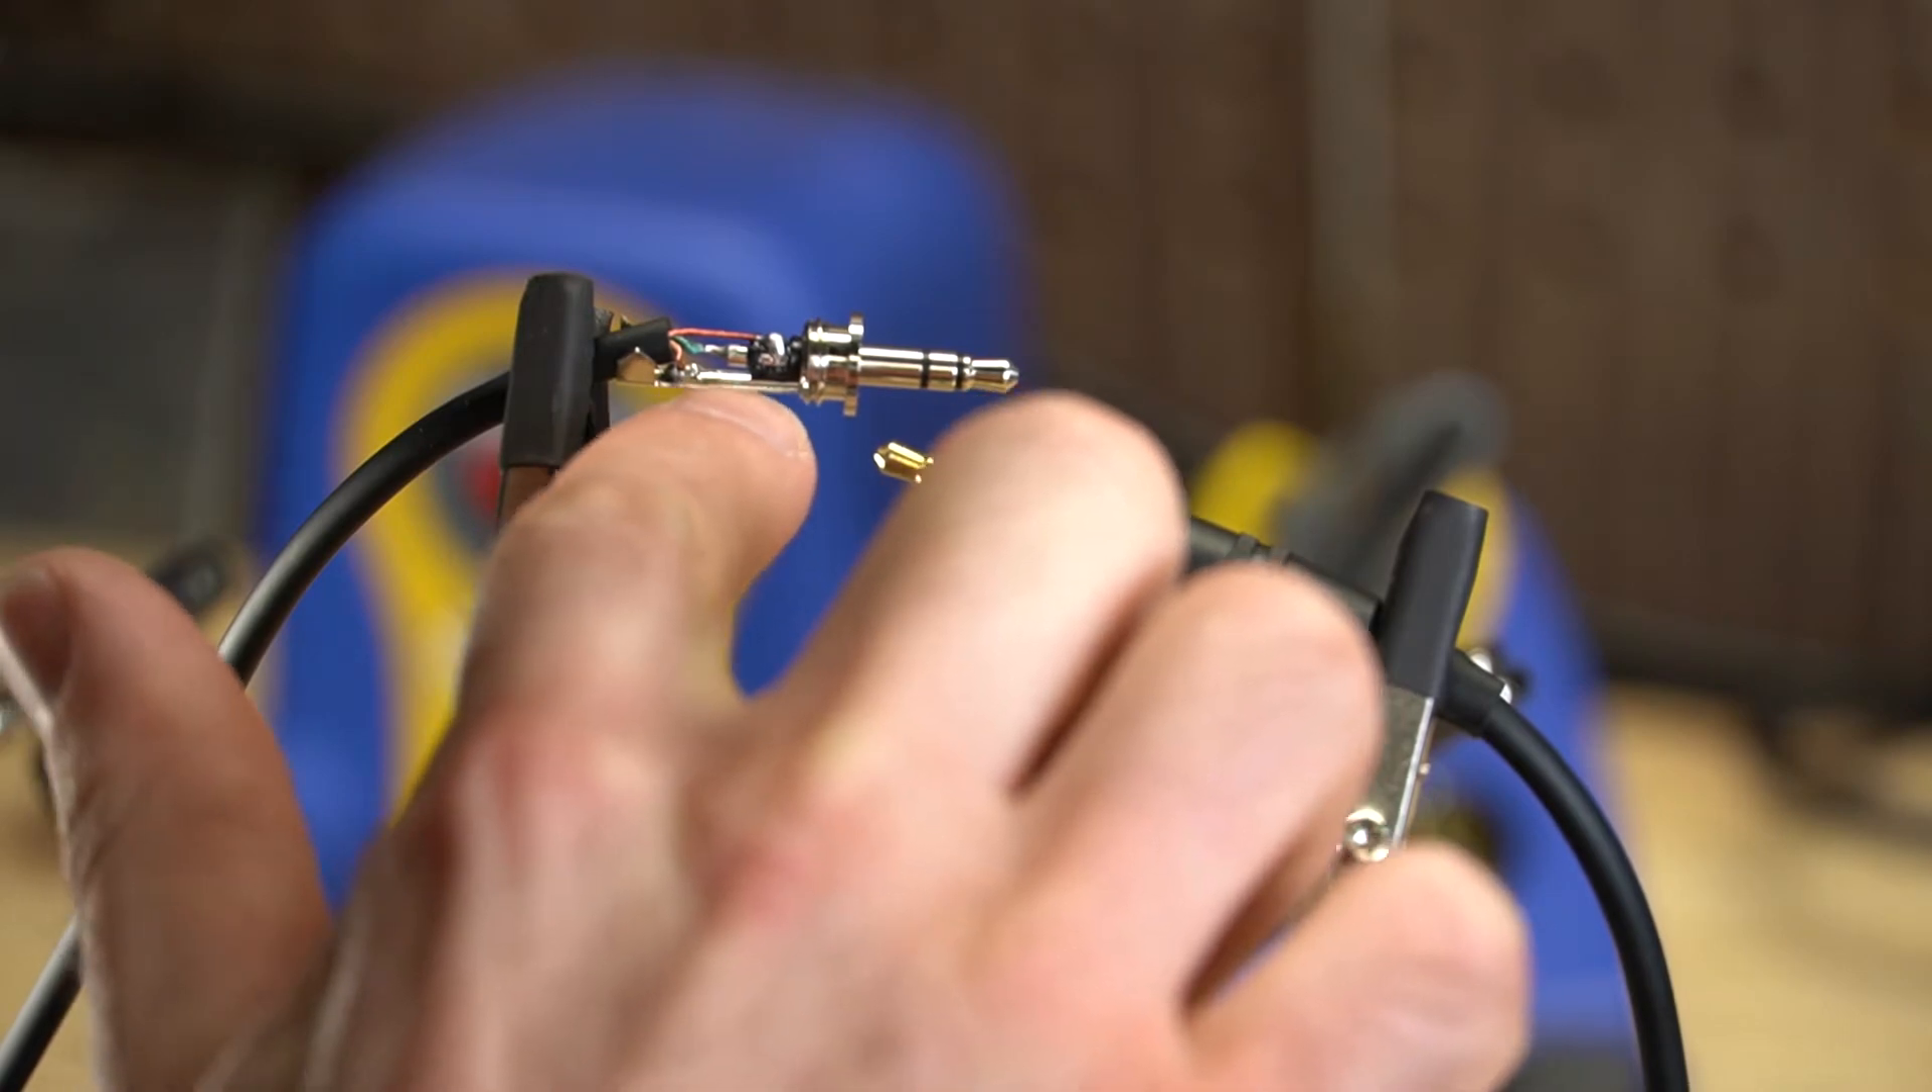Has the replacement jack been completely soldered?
Yes.